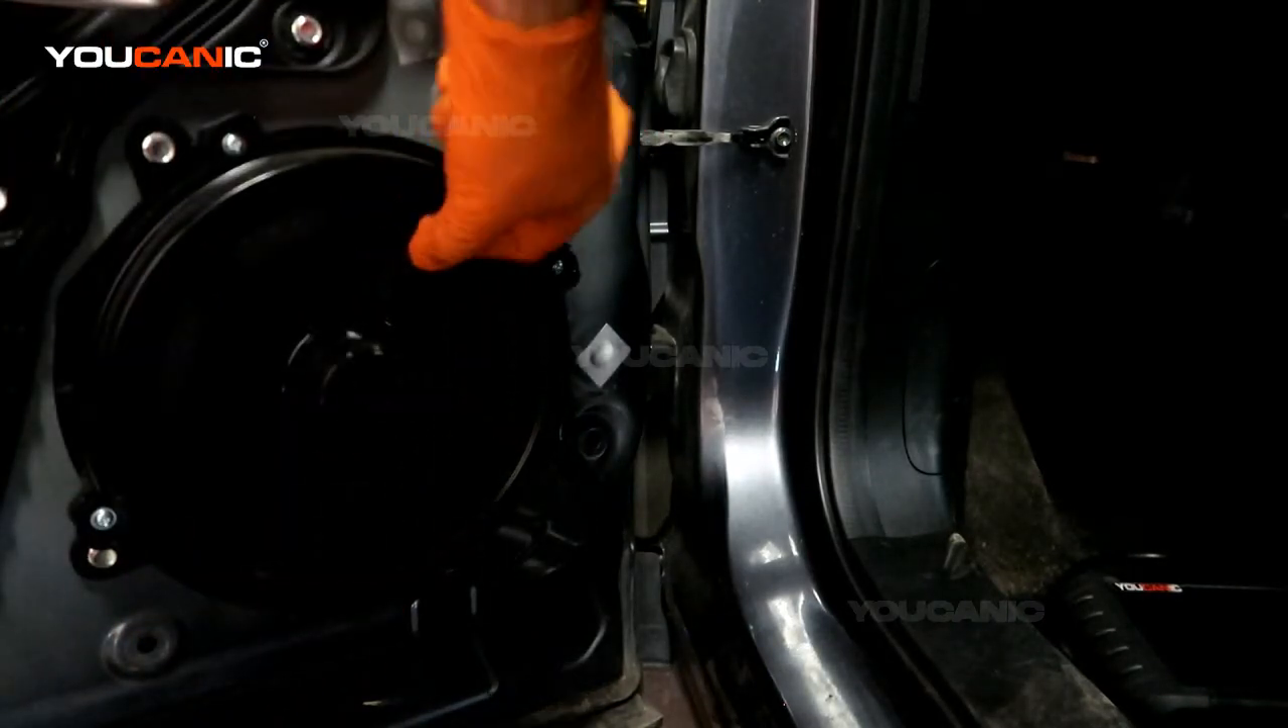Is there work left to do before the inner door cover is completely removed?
No.